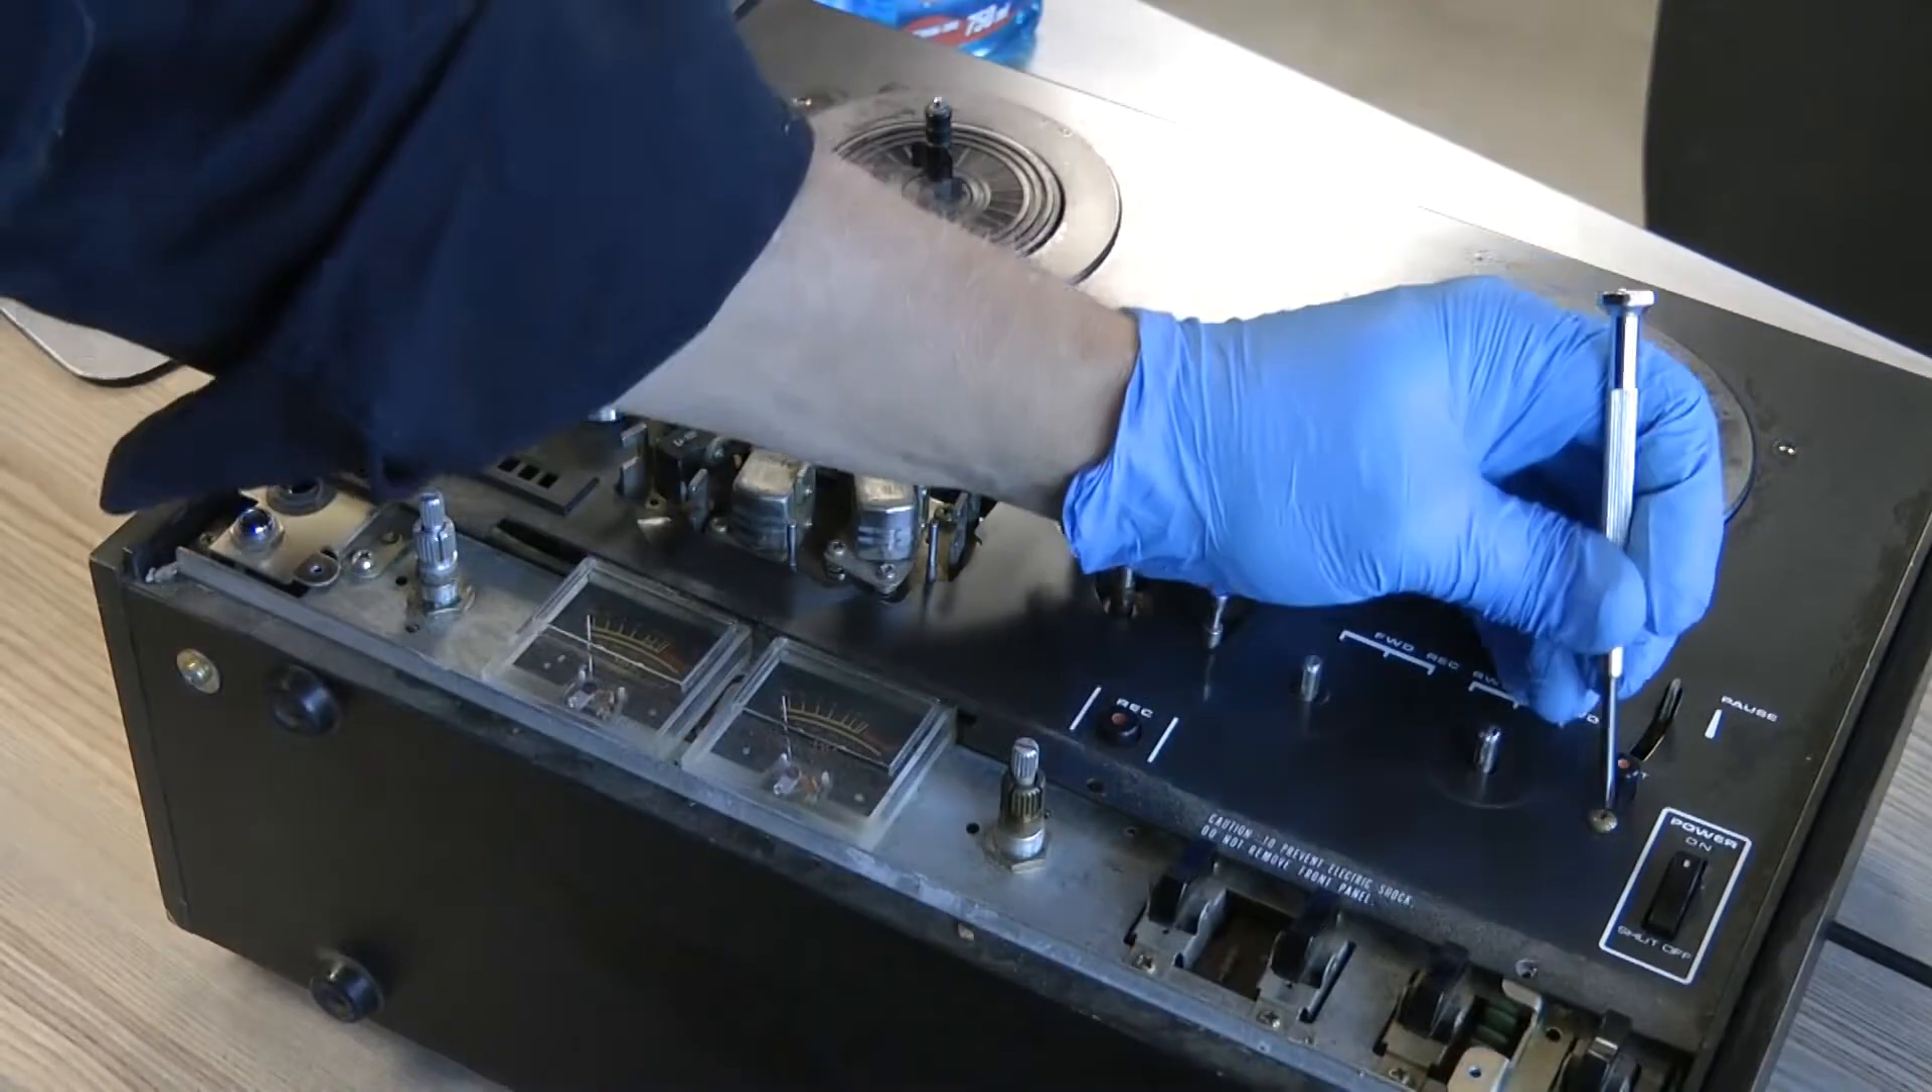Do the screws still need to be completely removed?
Yes.